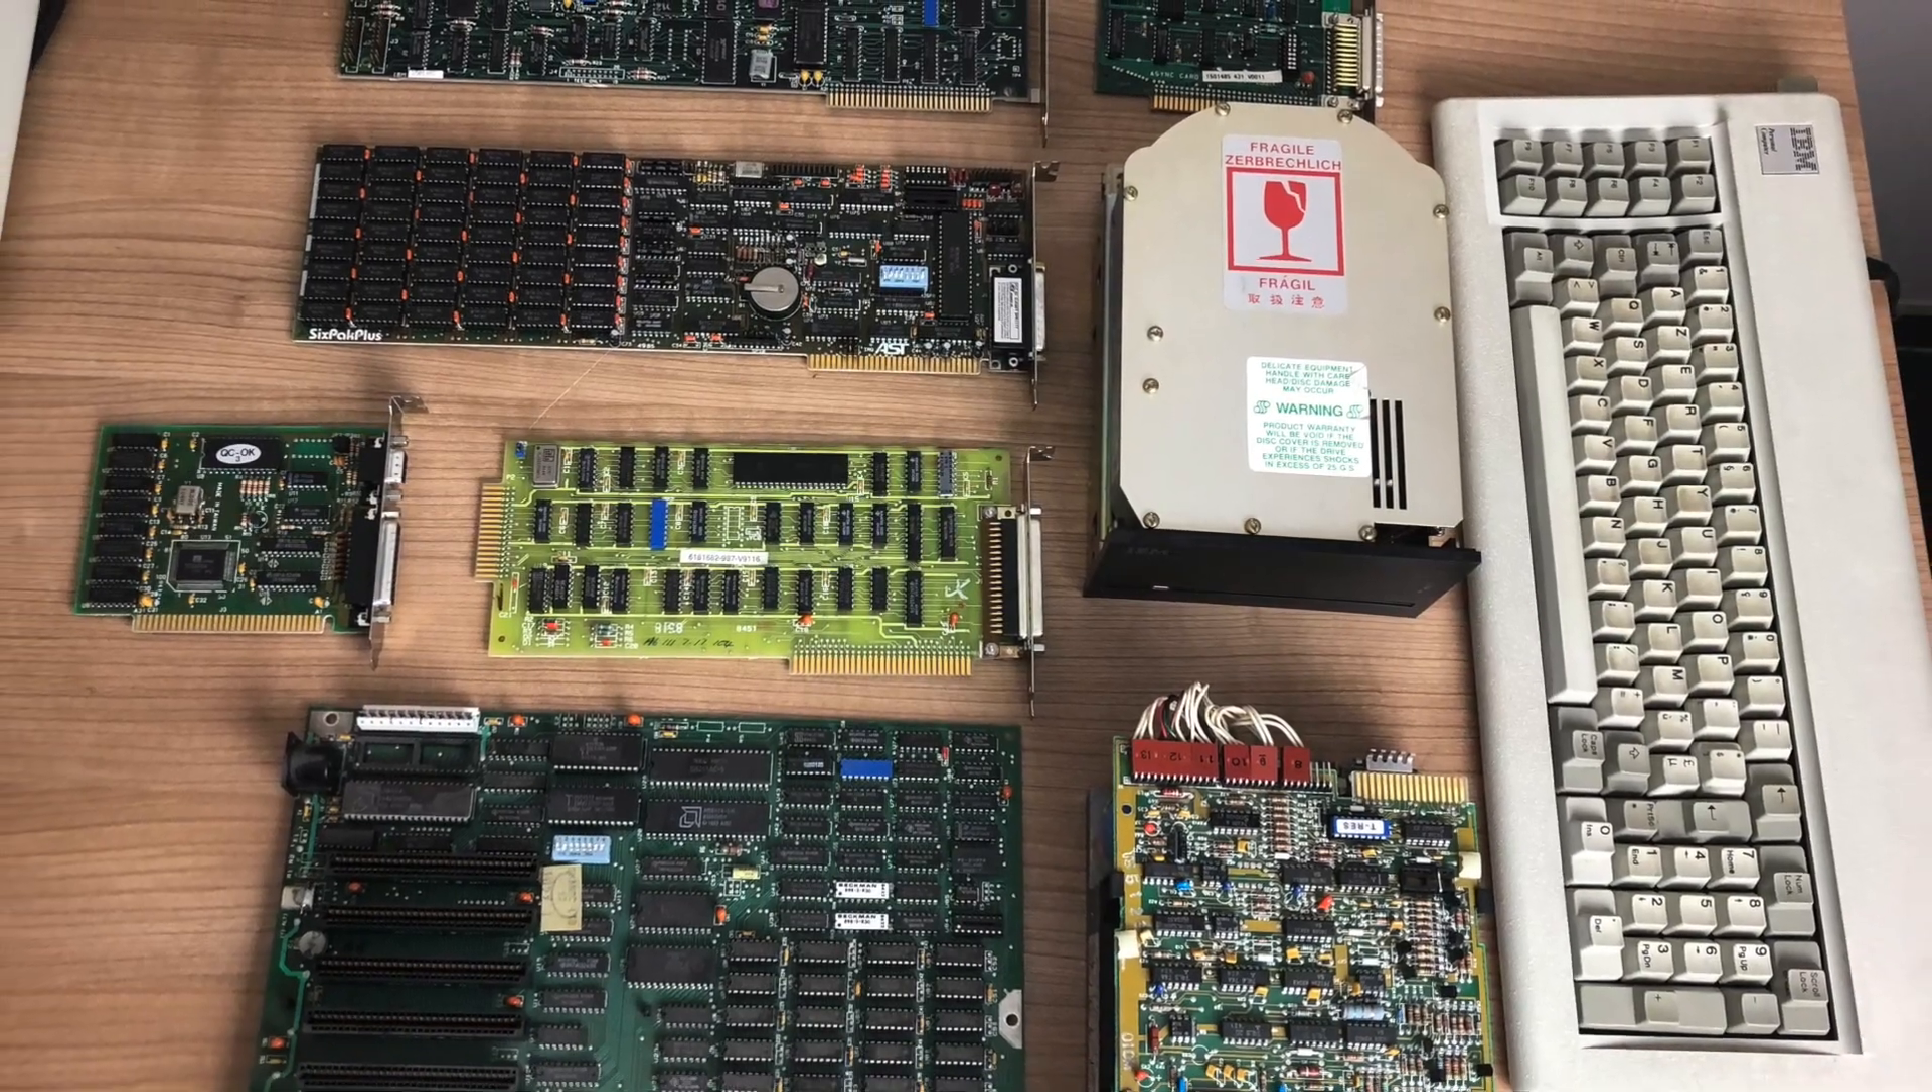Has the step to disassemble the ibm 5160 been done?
Yes.